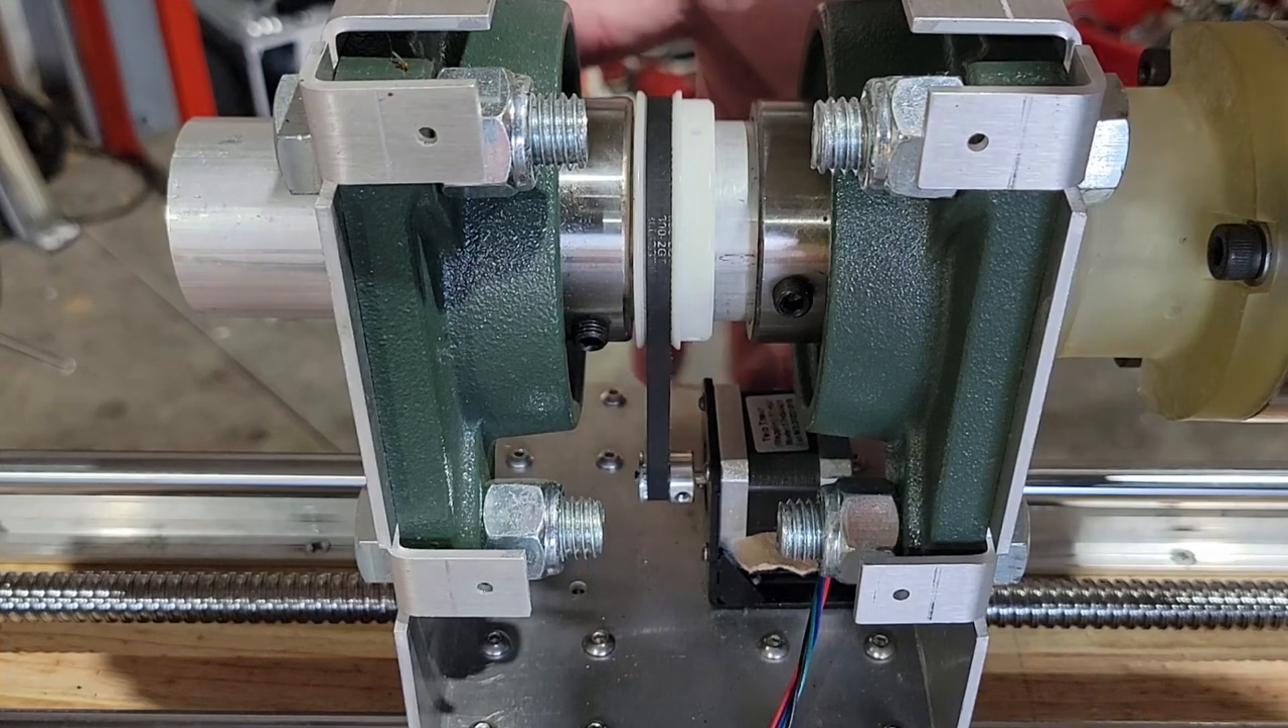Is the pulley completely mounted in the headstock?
Yes.